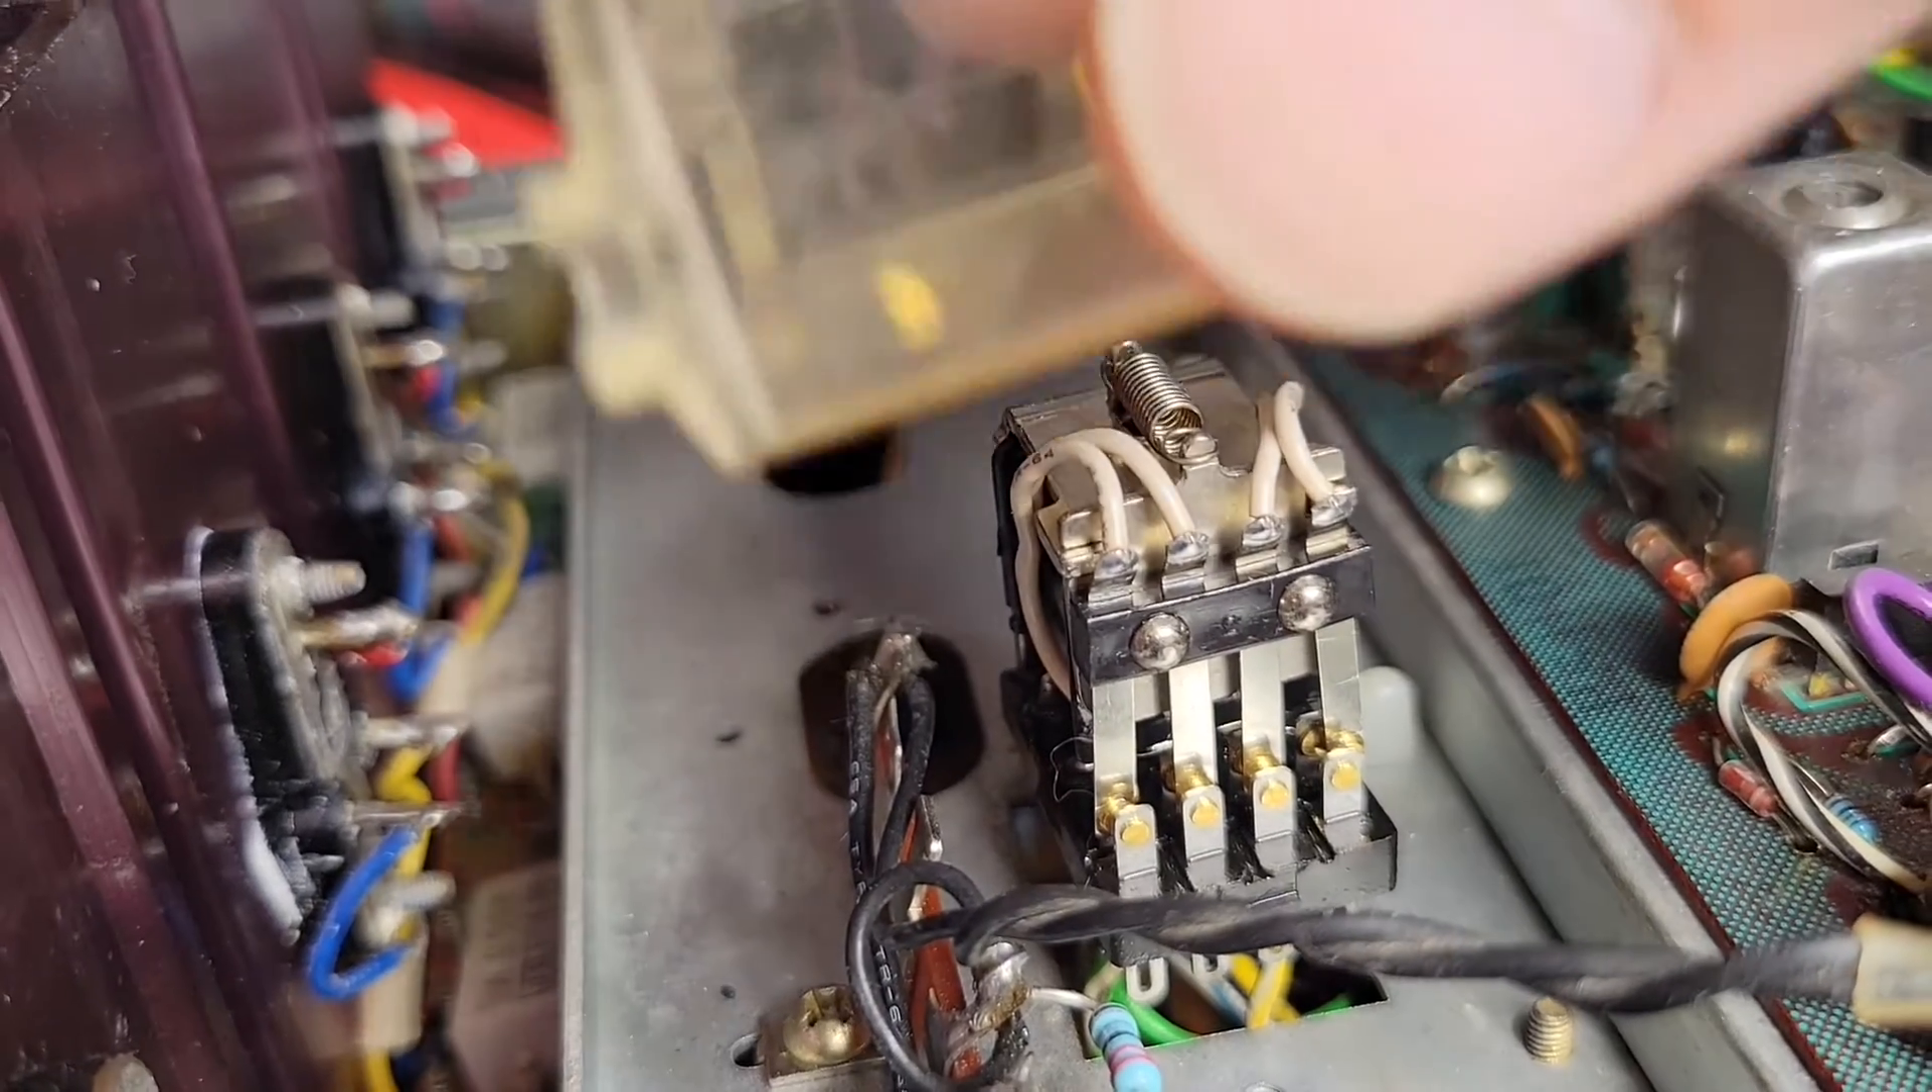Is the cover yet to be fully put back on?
Yes.